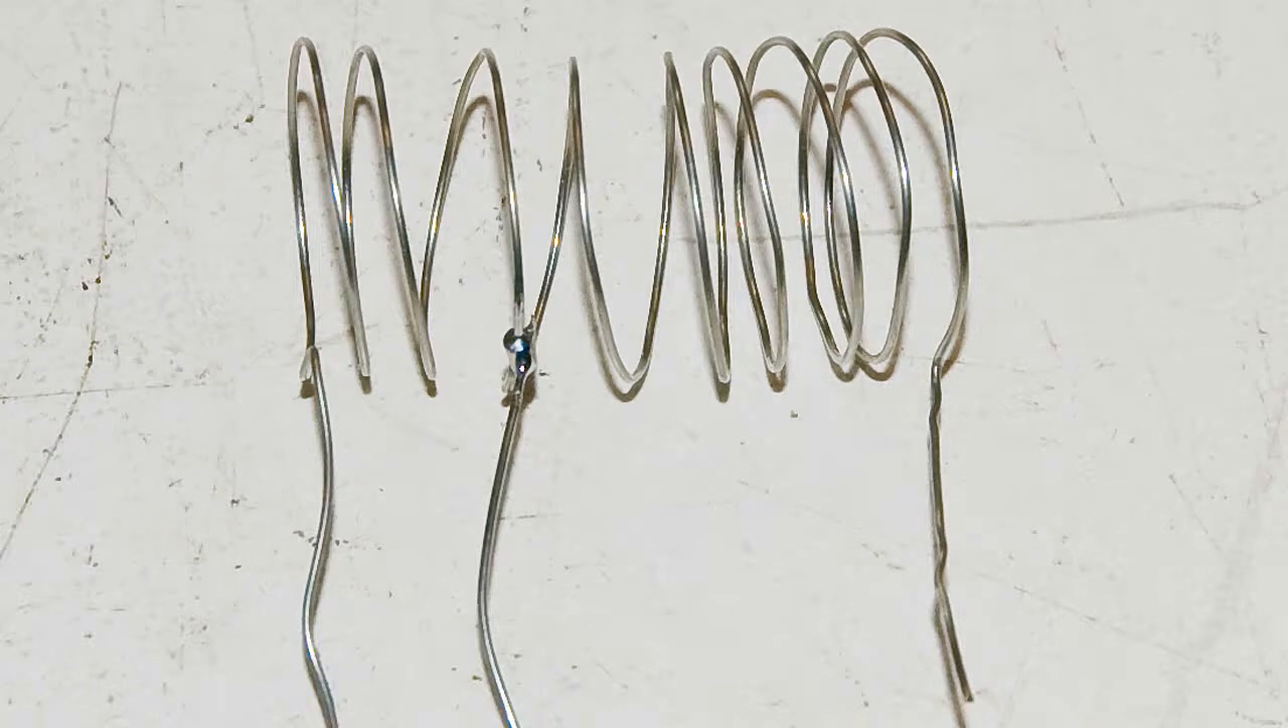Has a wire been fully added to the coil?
Yes.